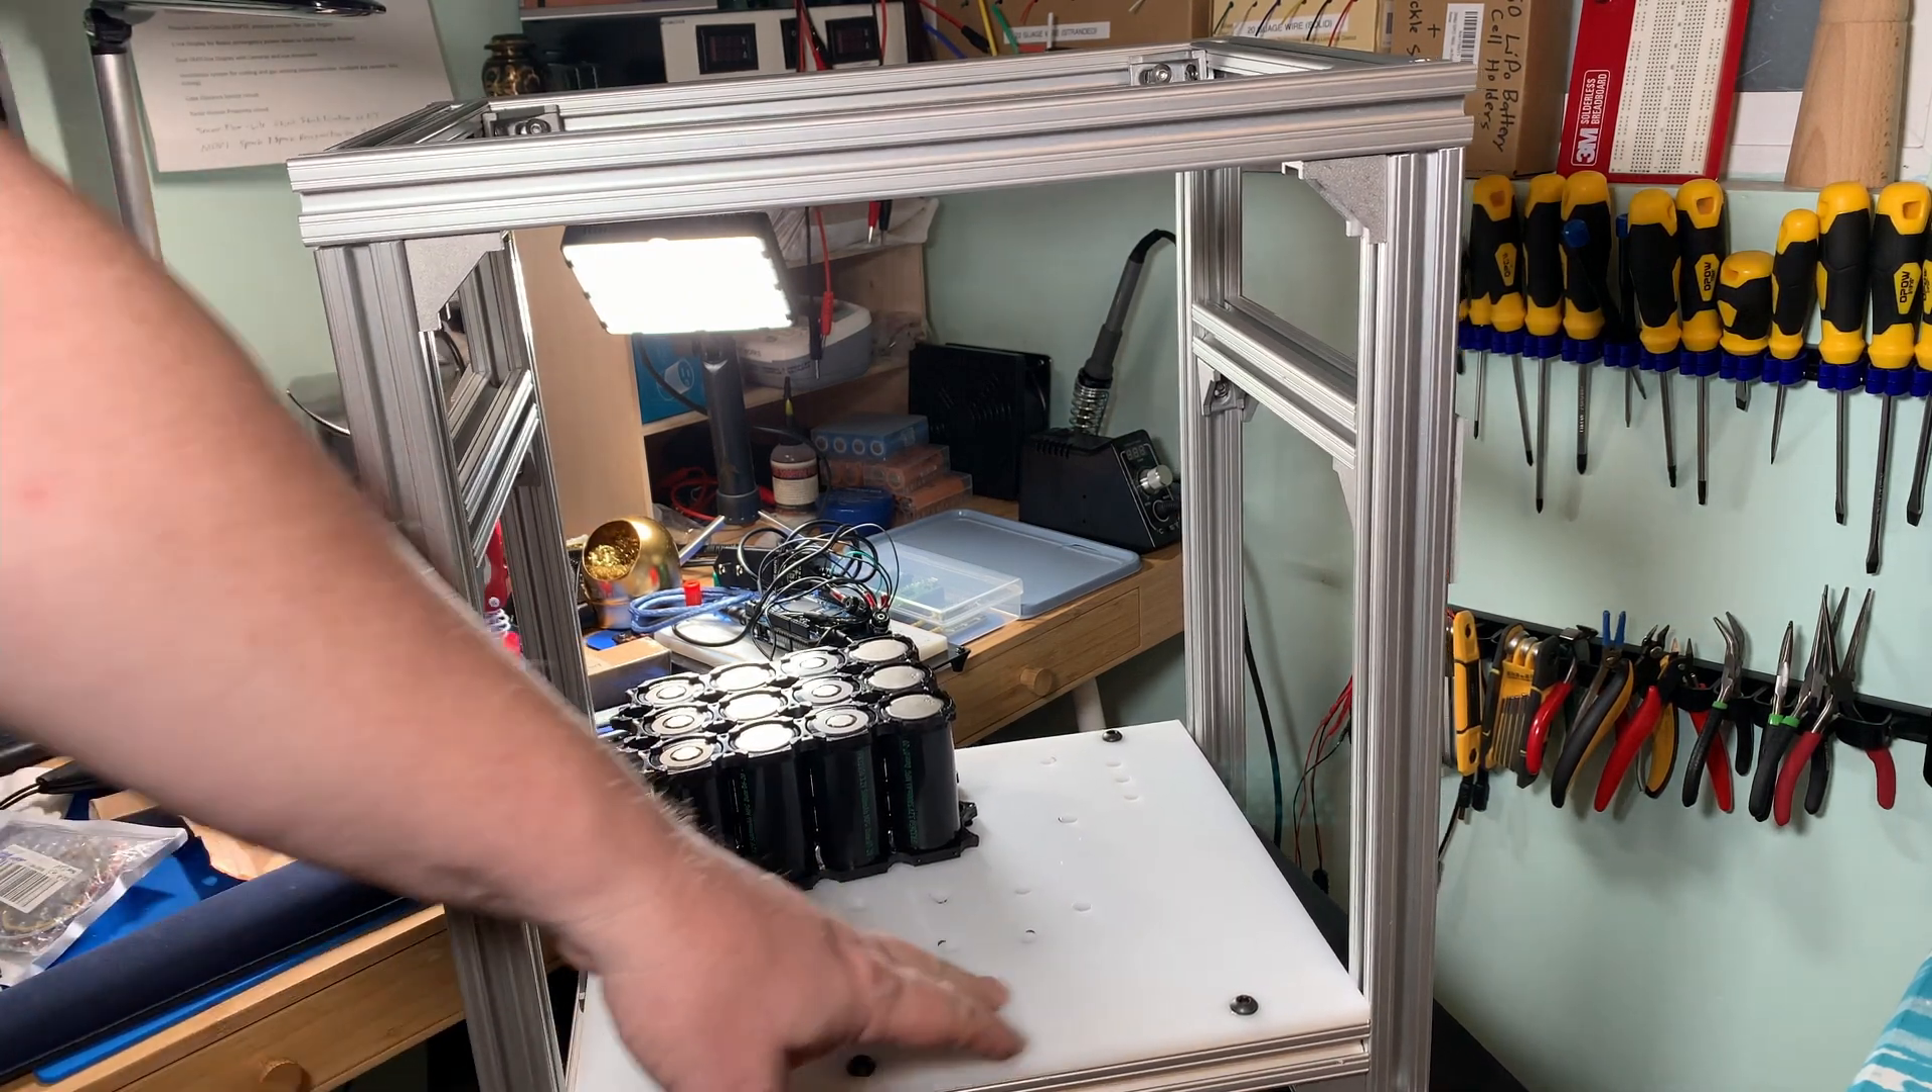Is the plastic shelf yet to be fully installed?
No.